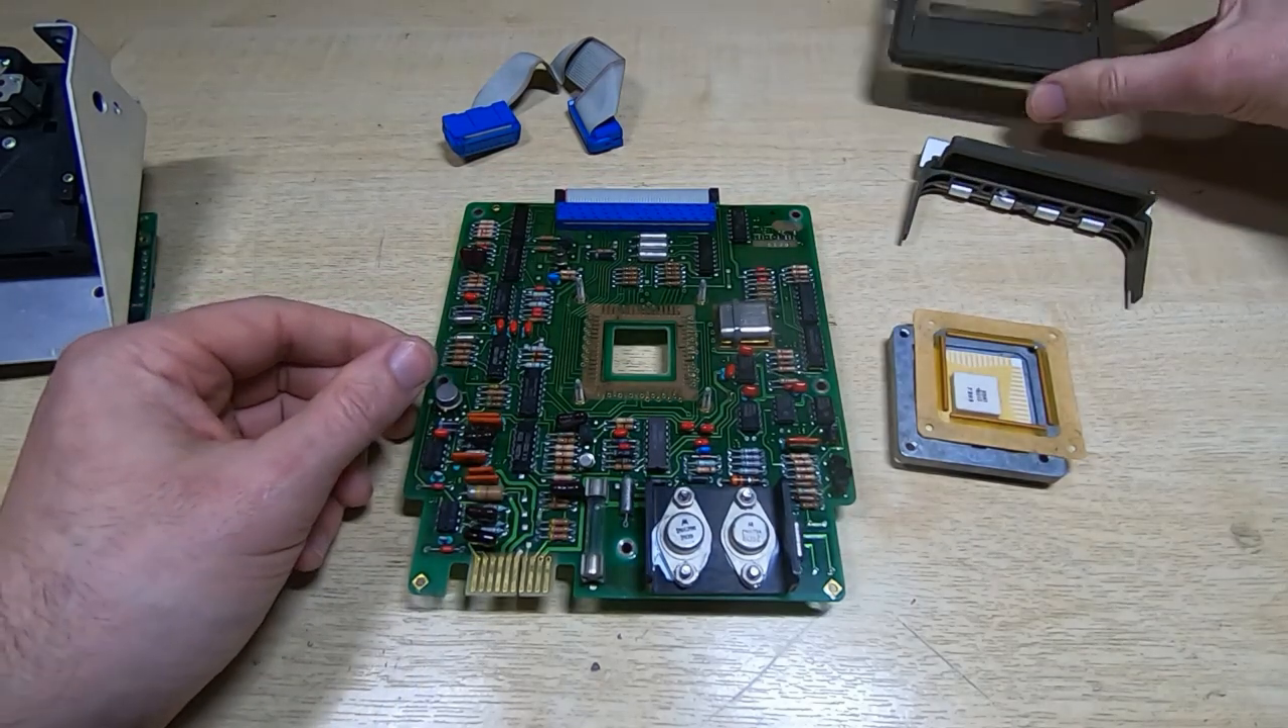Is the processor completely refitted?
No.